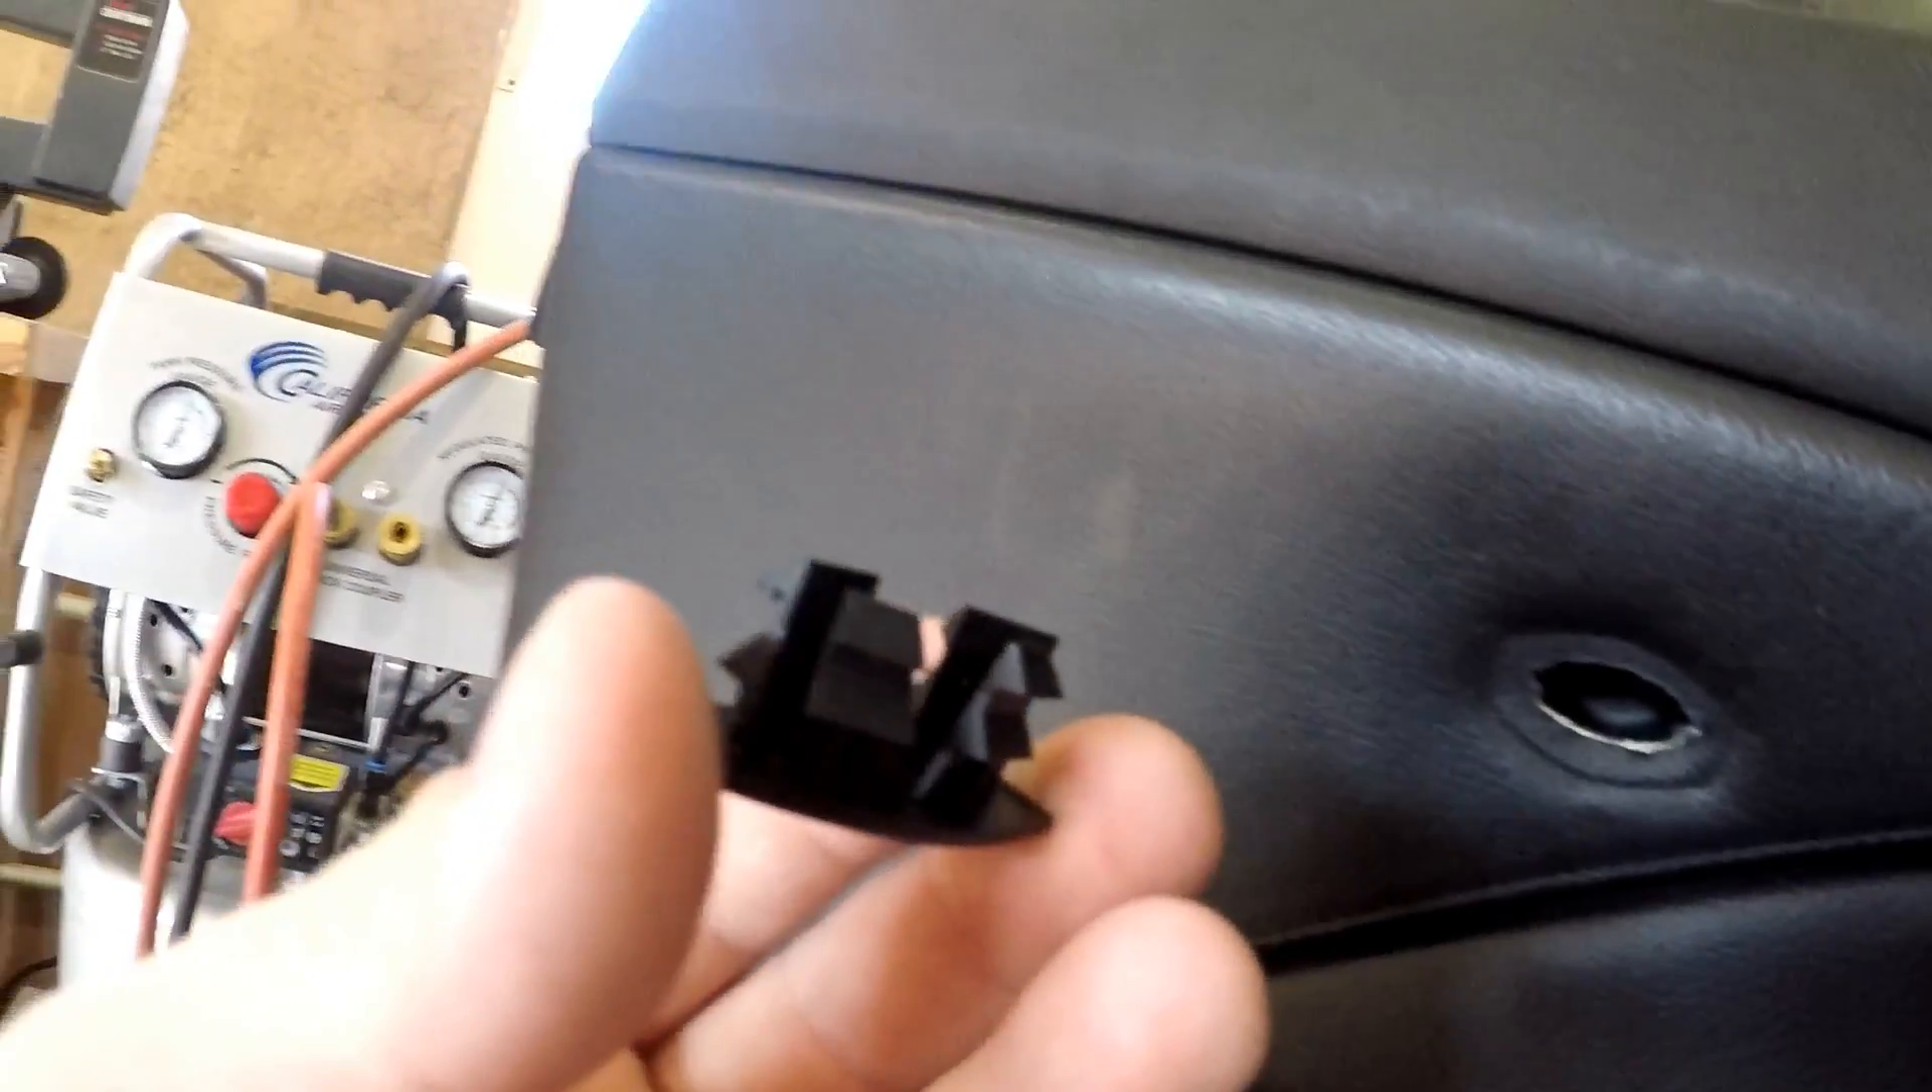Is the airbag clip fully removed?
Yes.